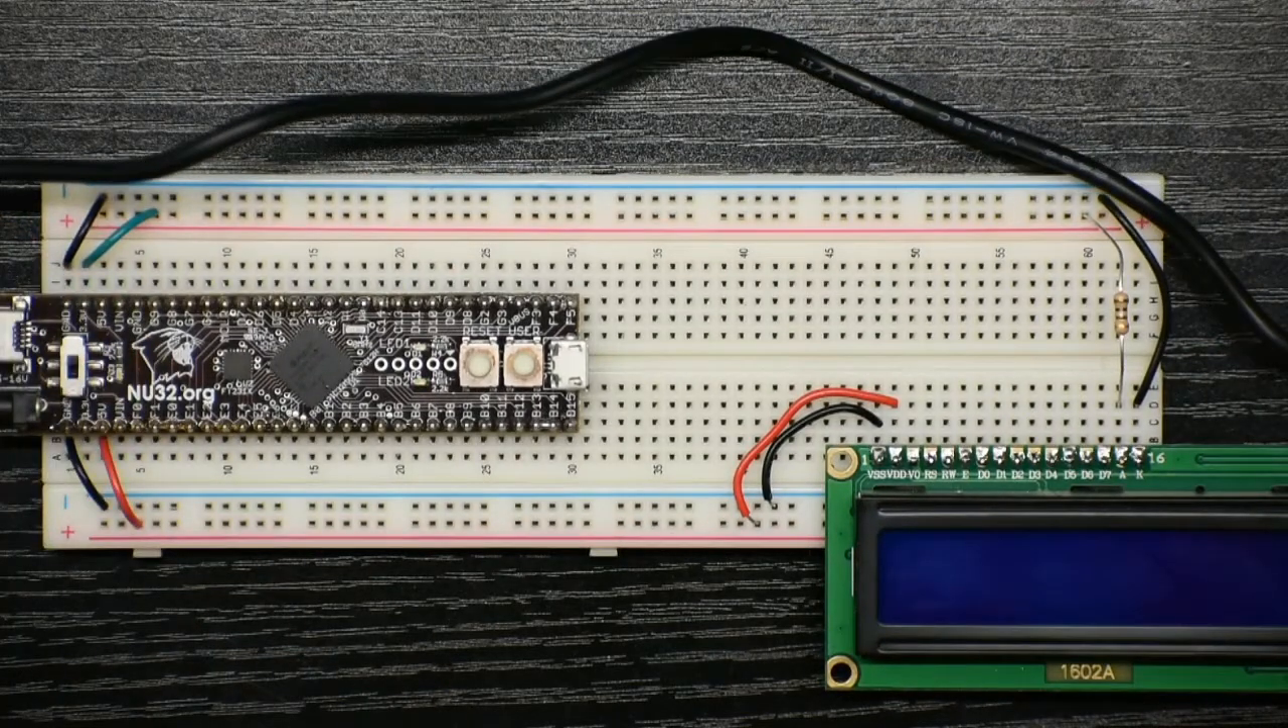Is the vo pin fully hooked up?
No.